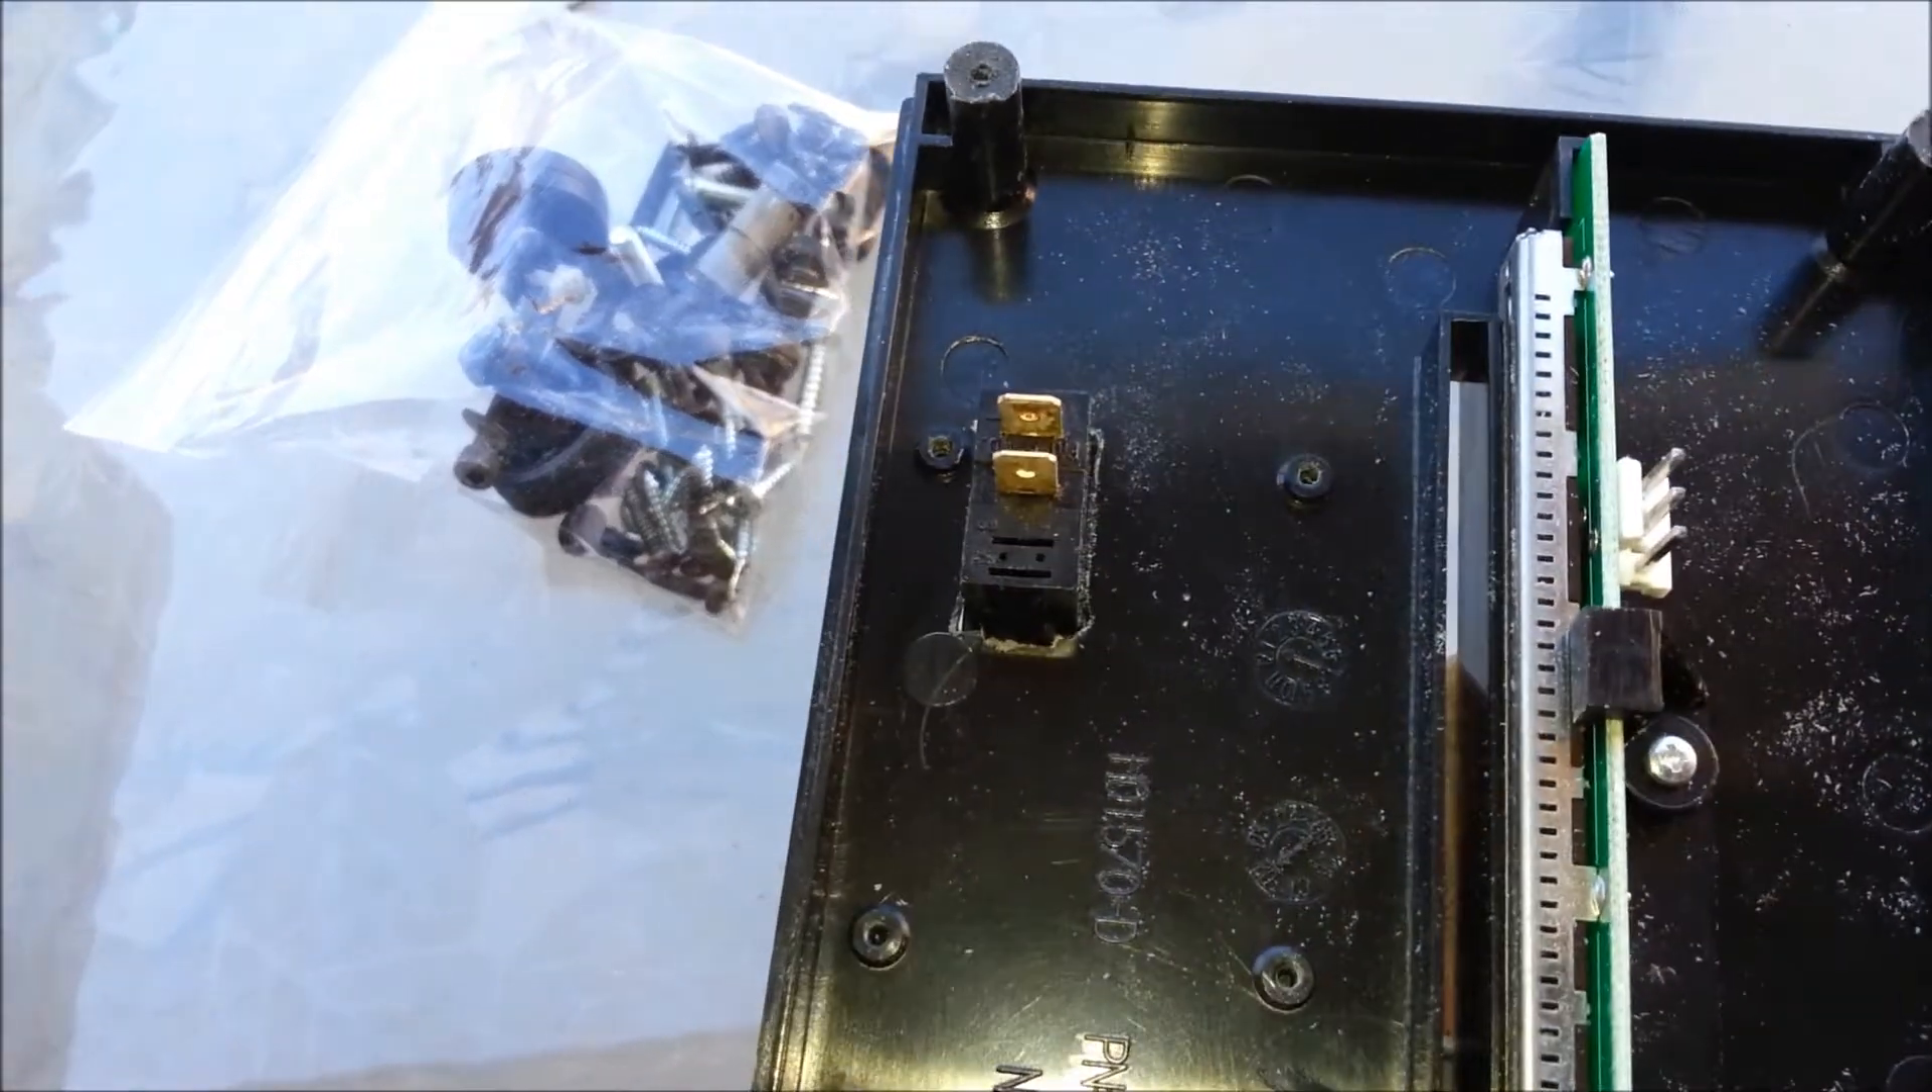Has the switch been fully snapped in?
Yes.